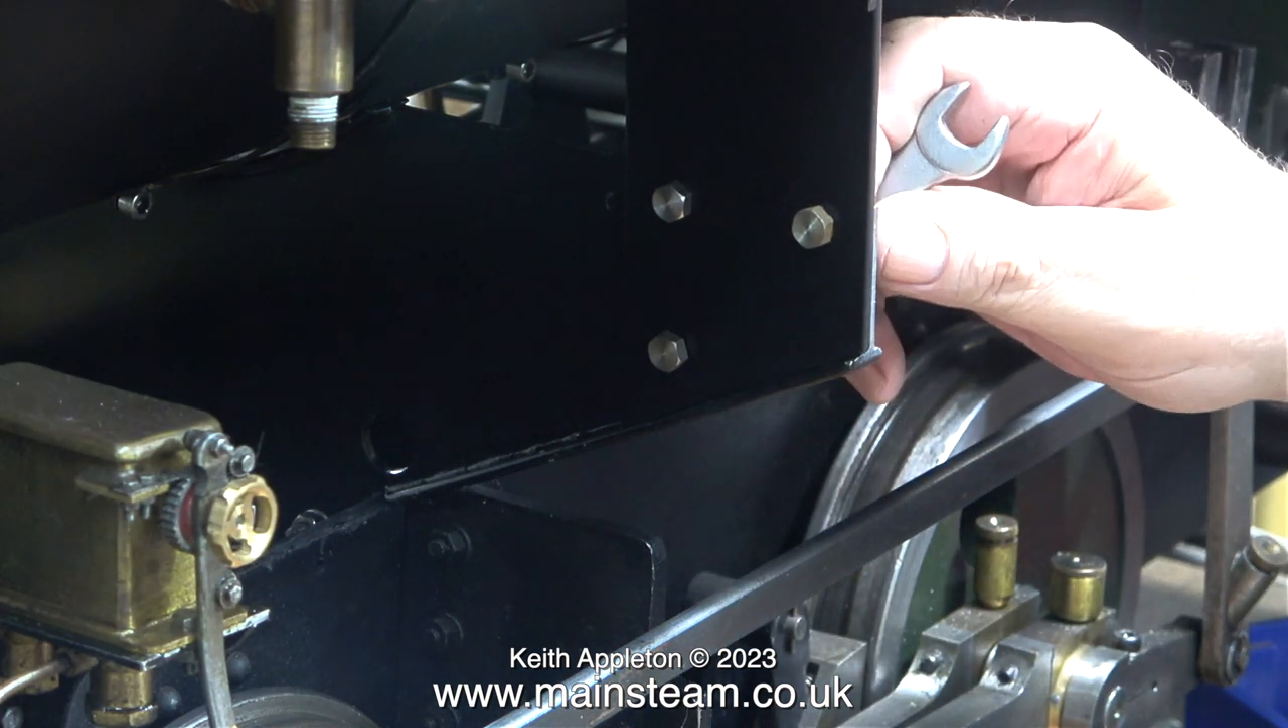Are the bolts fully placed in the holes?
Yes.